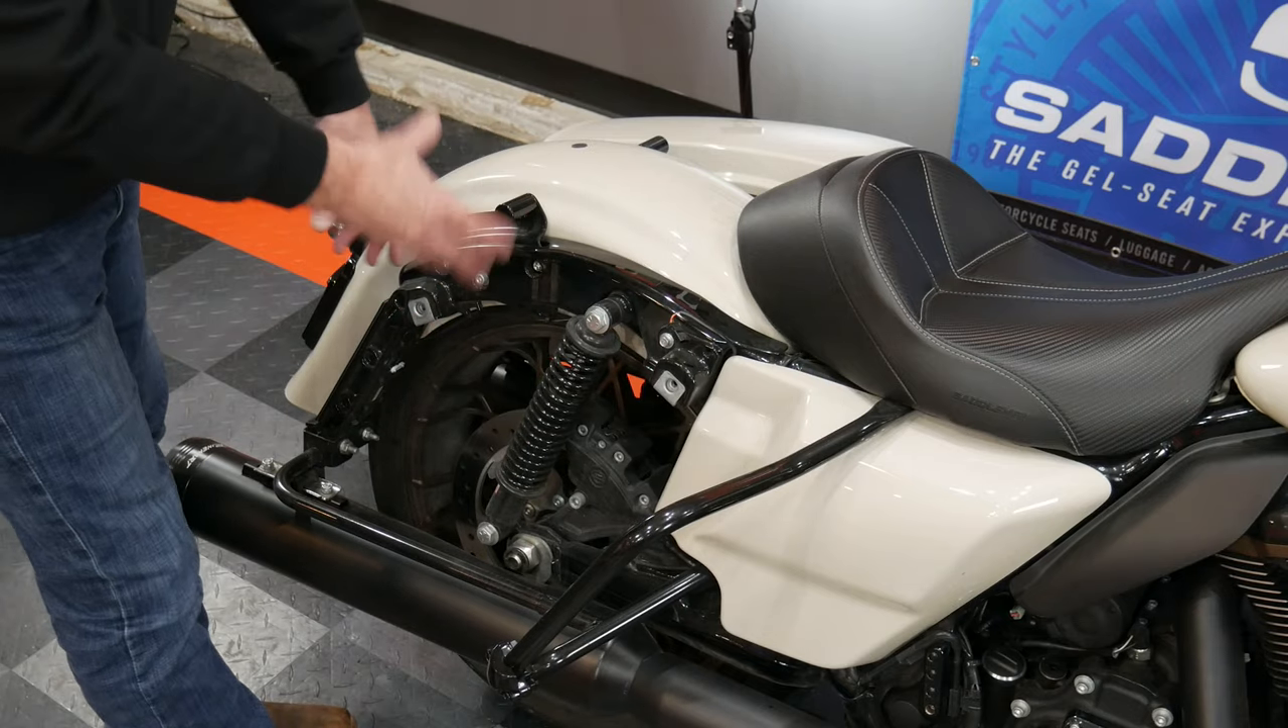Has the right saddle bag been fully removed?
Yes.